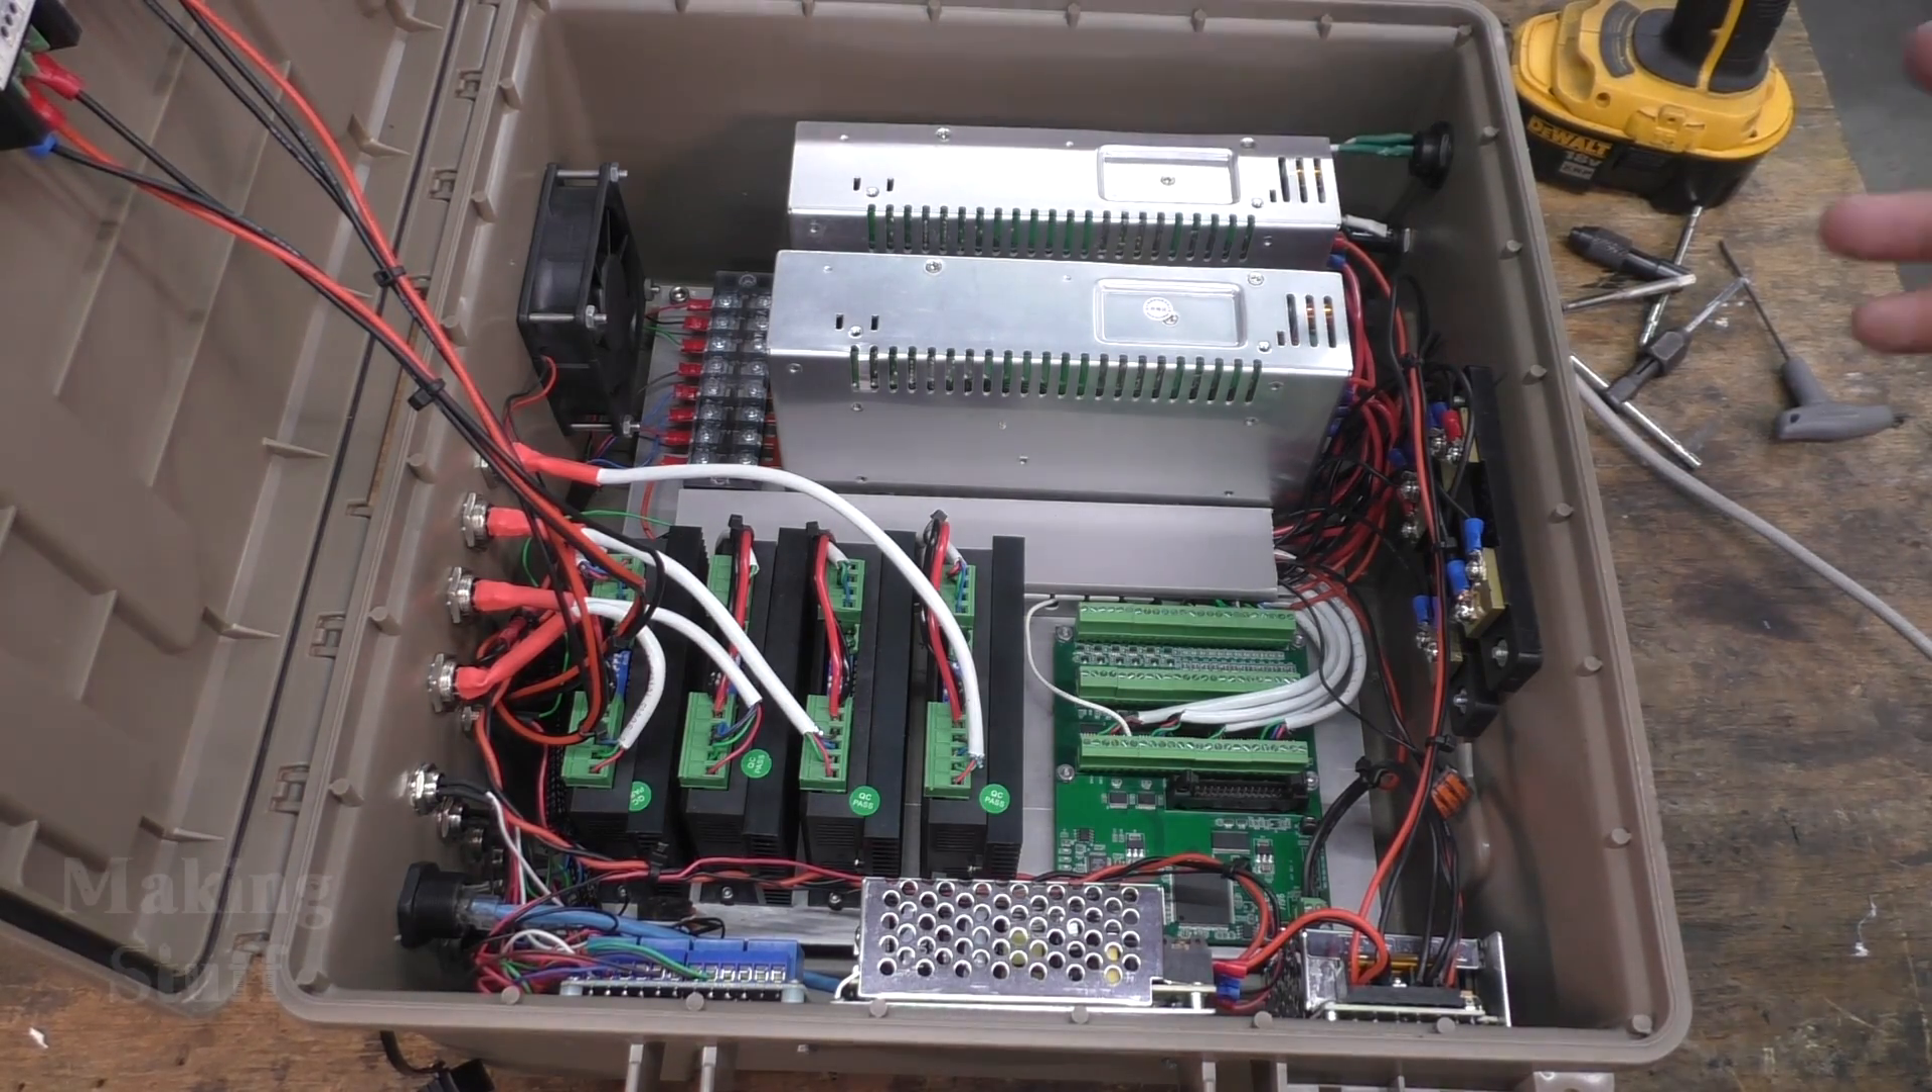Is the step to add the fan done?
Yes.